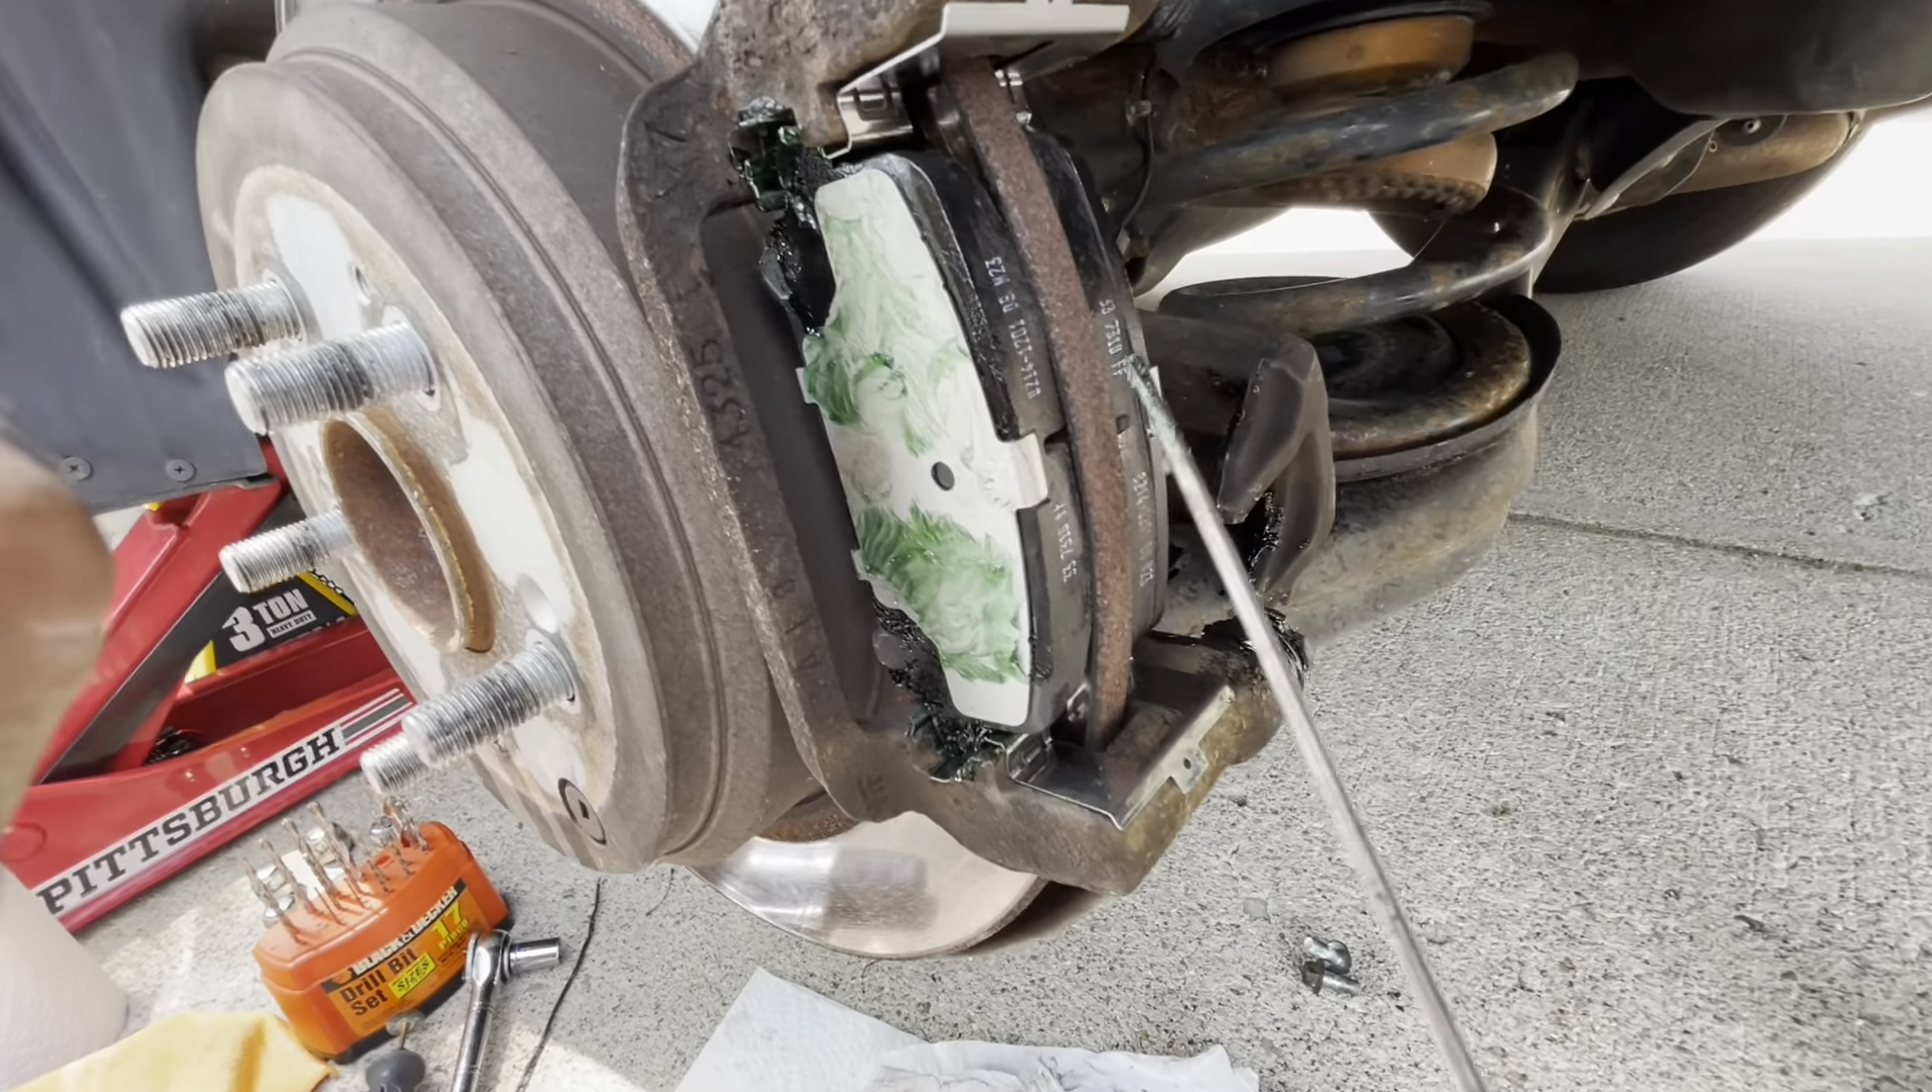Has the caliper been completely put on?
No.